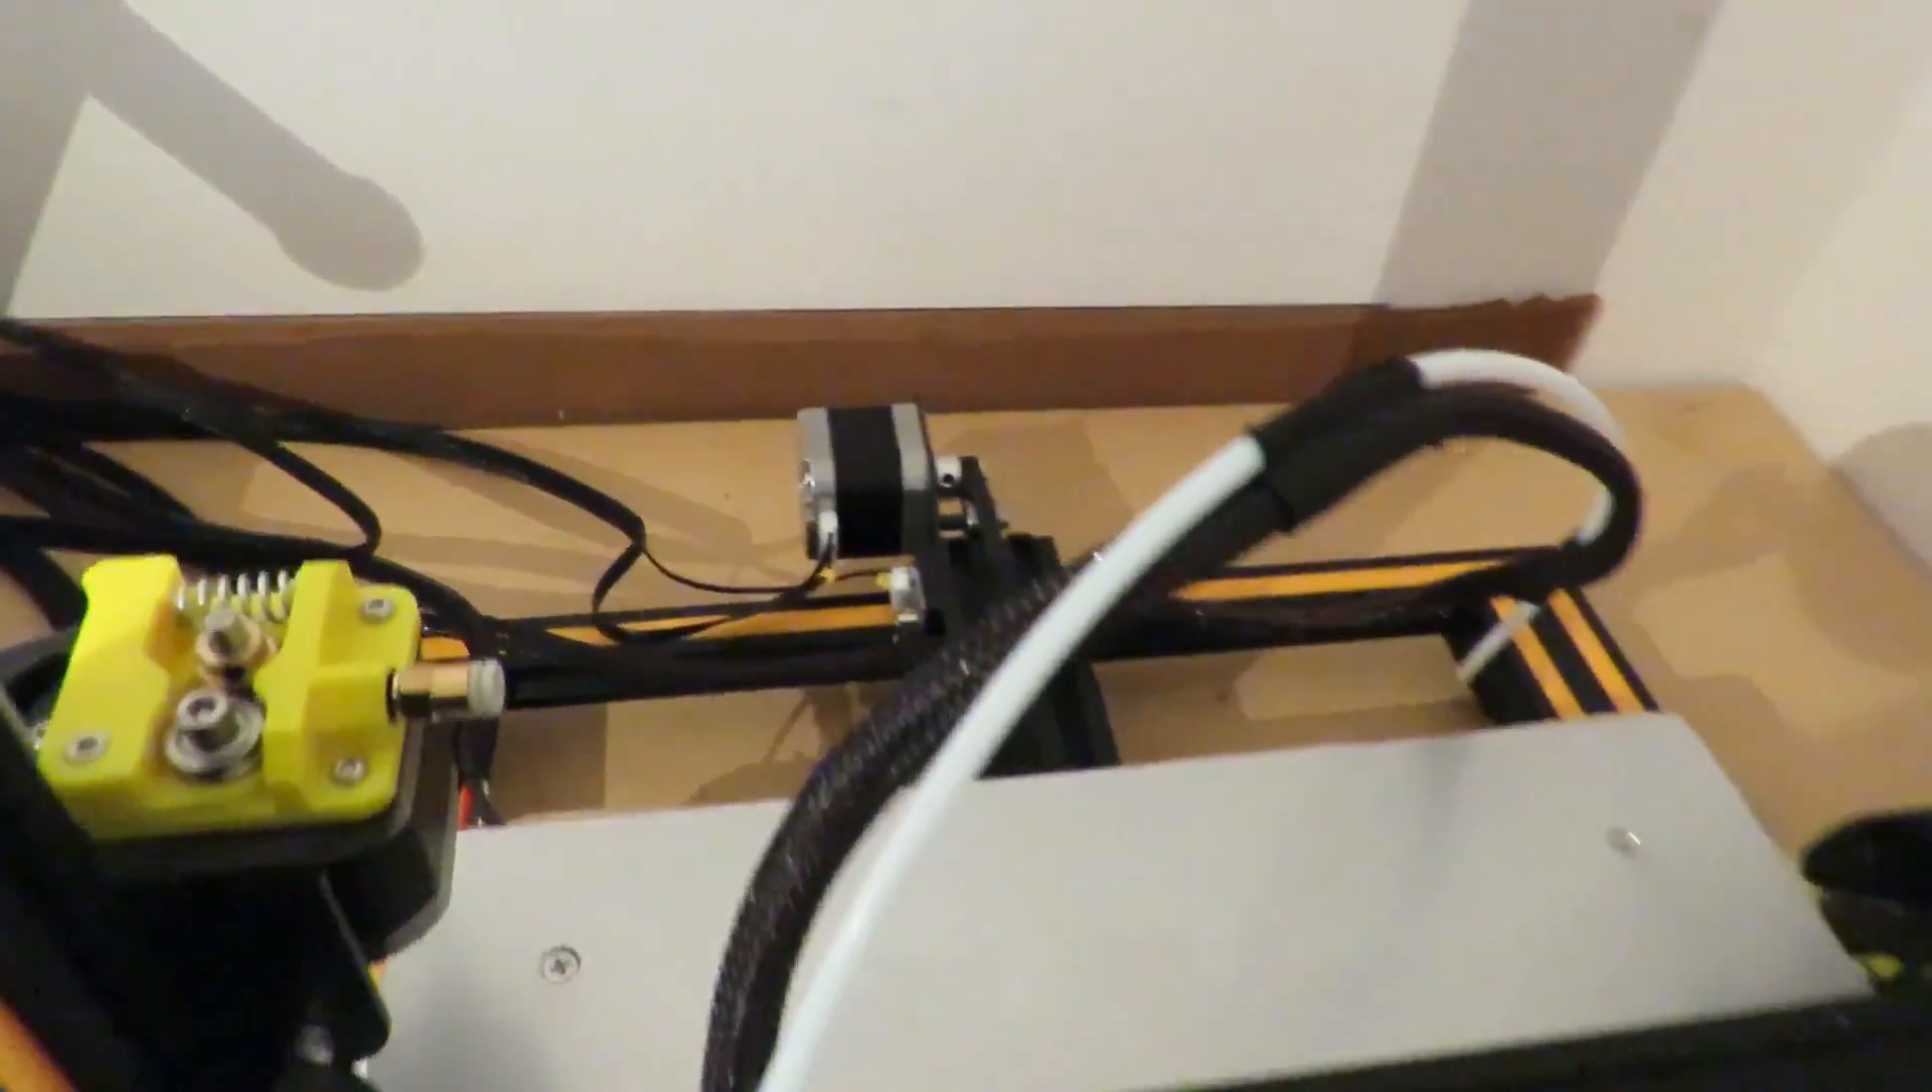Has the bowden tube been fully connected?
No.